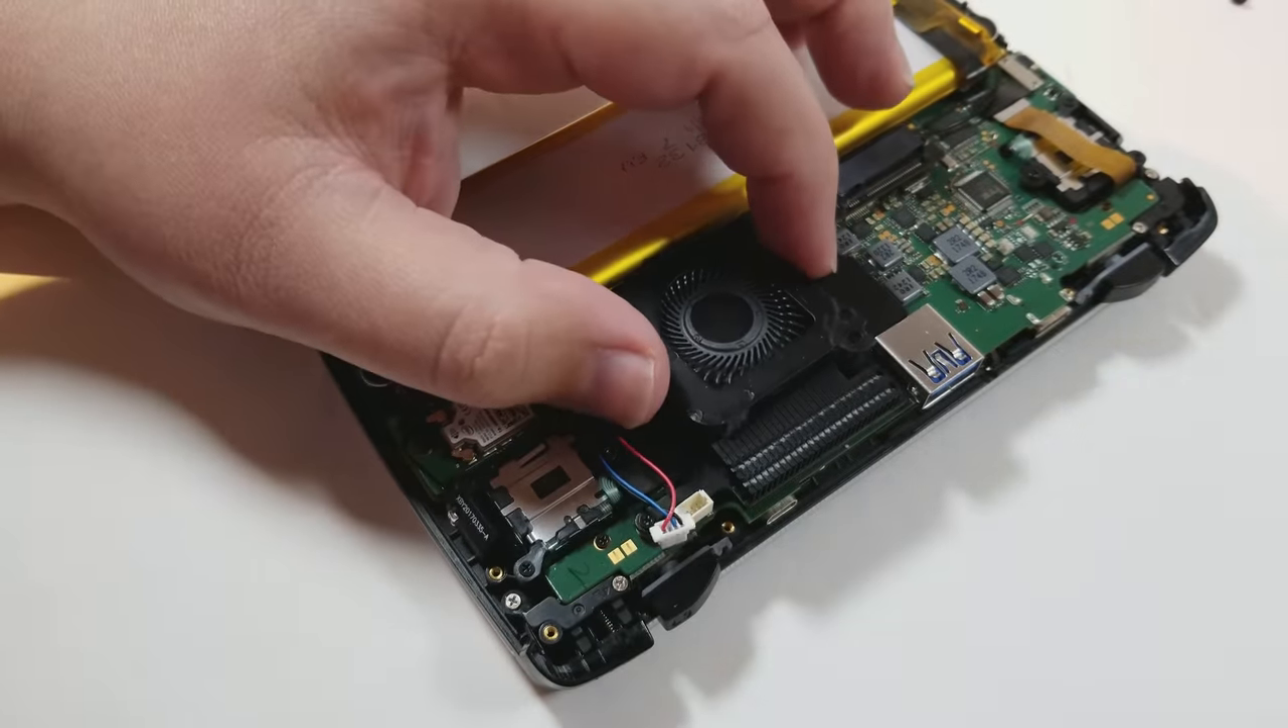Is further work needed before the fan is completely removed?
Yes.